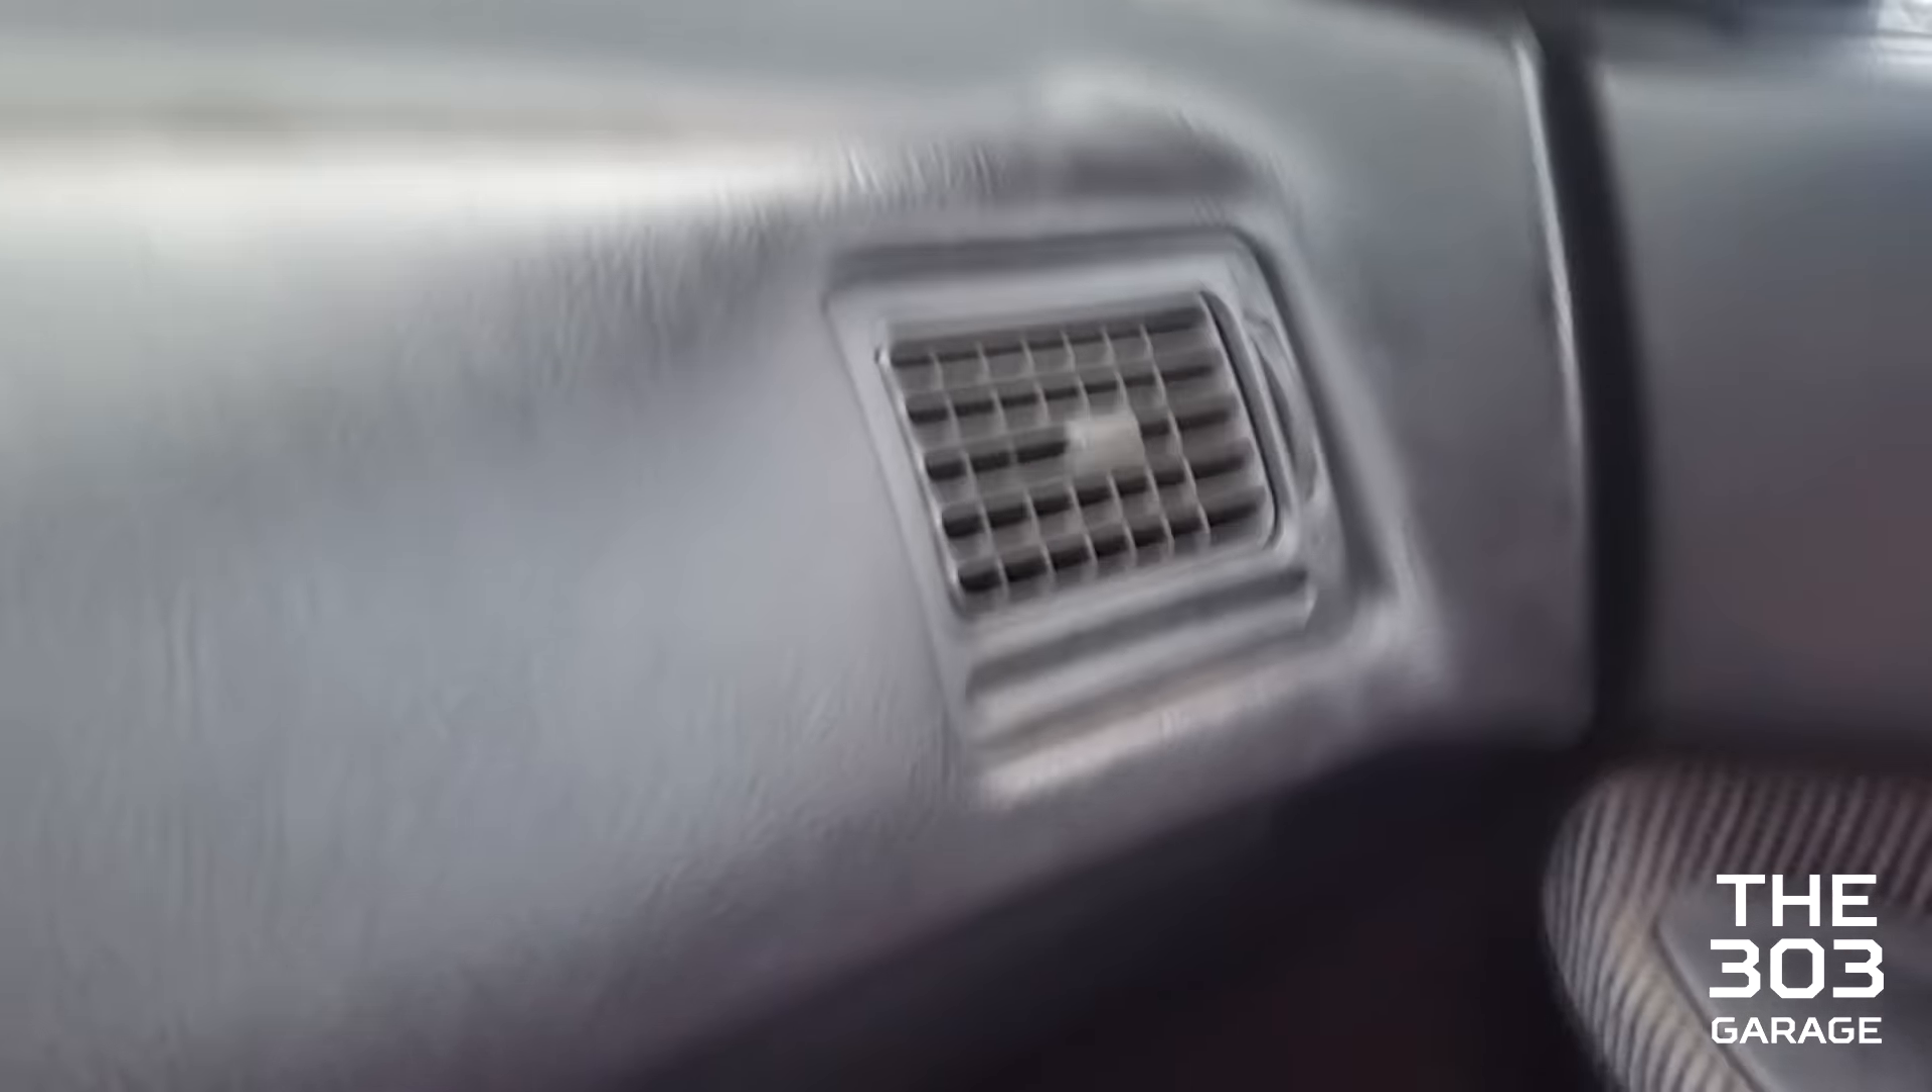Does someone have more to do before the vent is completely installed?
No.